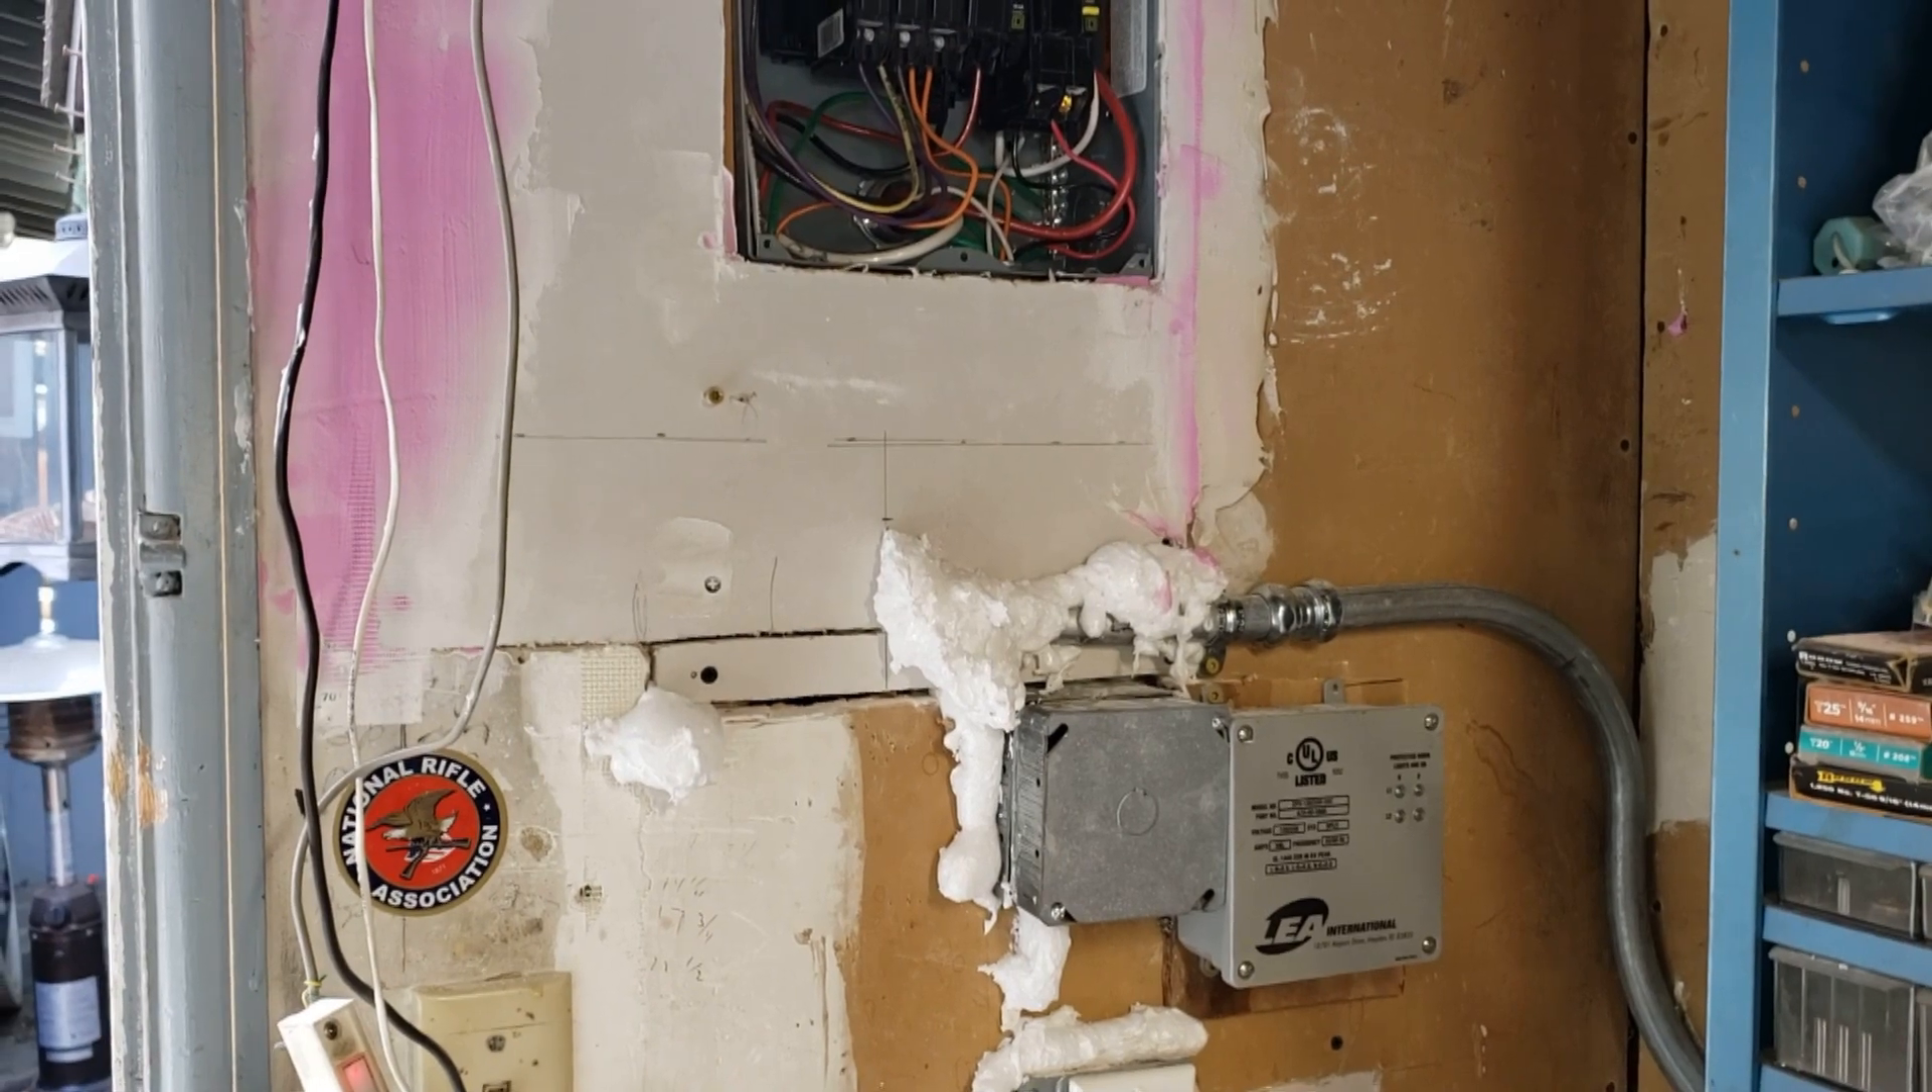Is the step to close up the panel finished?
No.